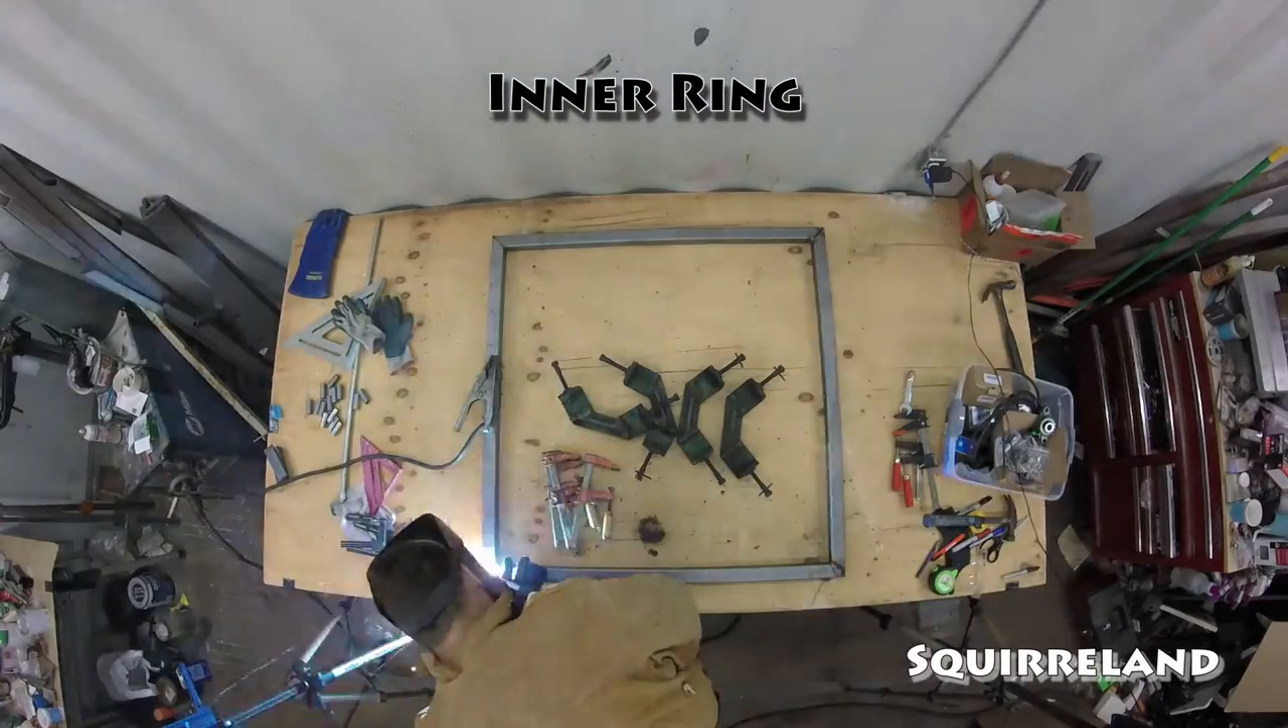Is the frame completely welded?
No.